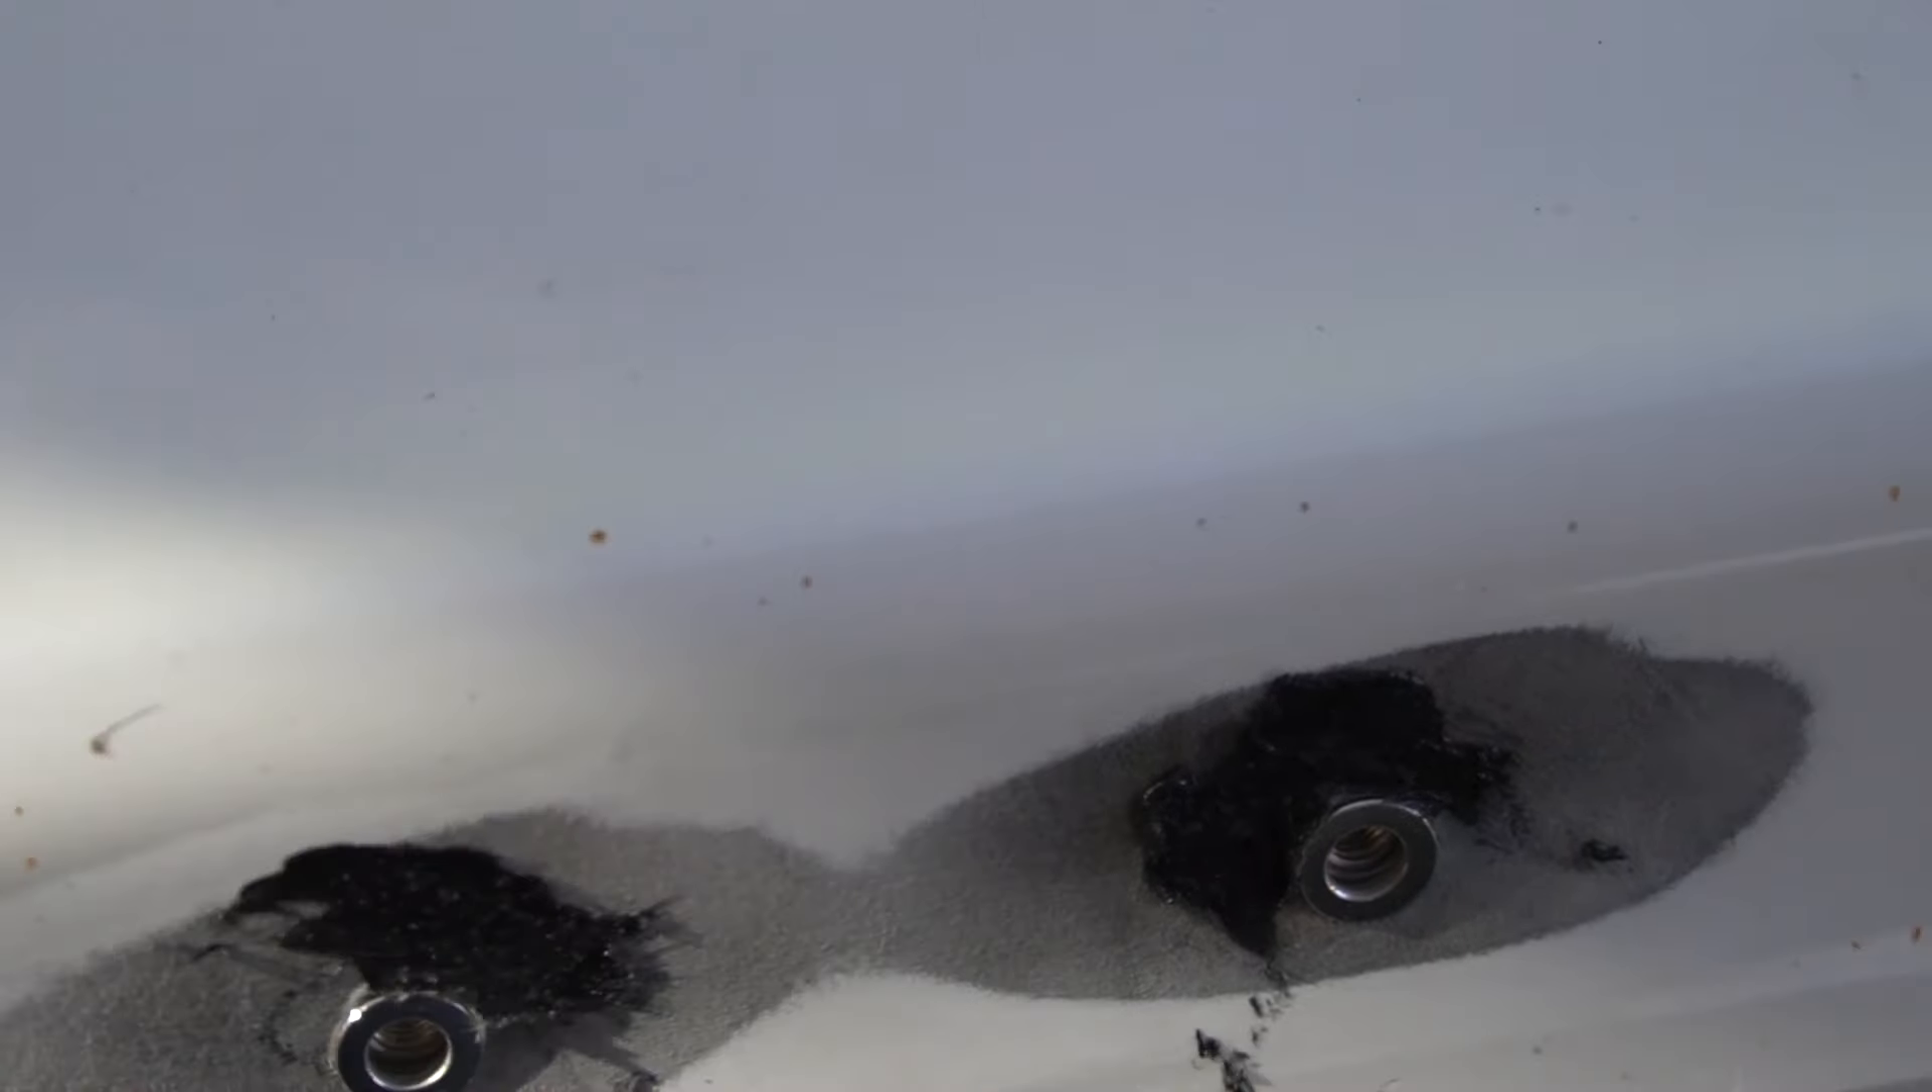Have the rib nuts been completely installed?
Yes.